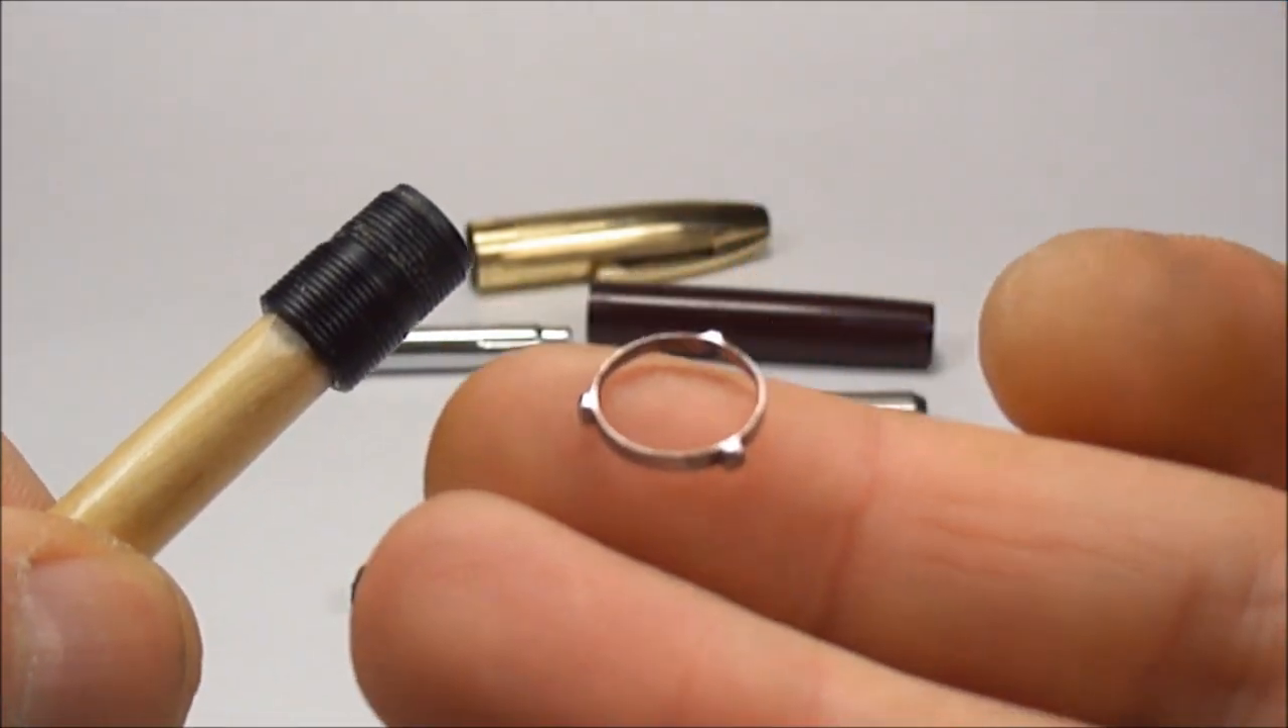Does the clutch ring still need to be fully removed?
No.